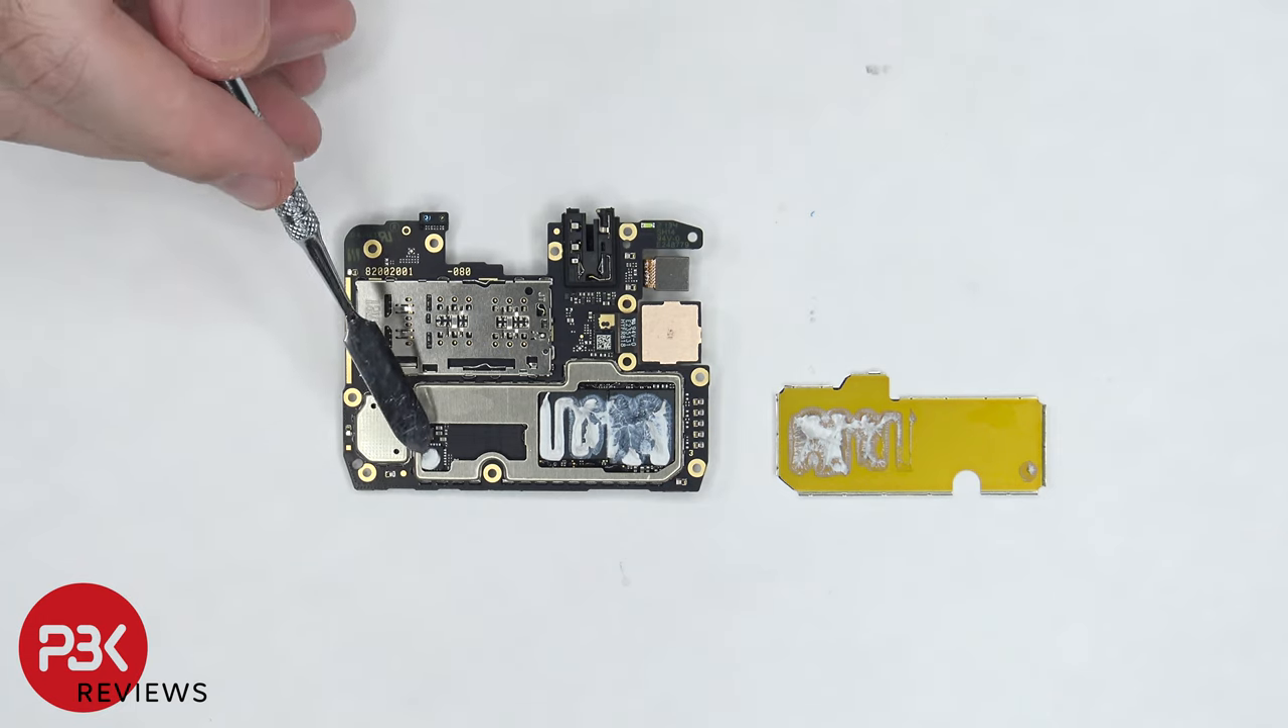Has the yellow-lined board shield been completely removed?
Yes.